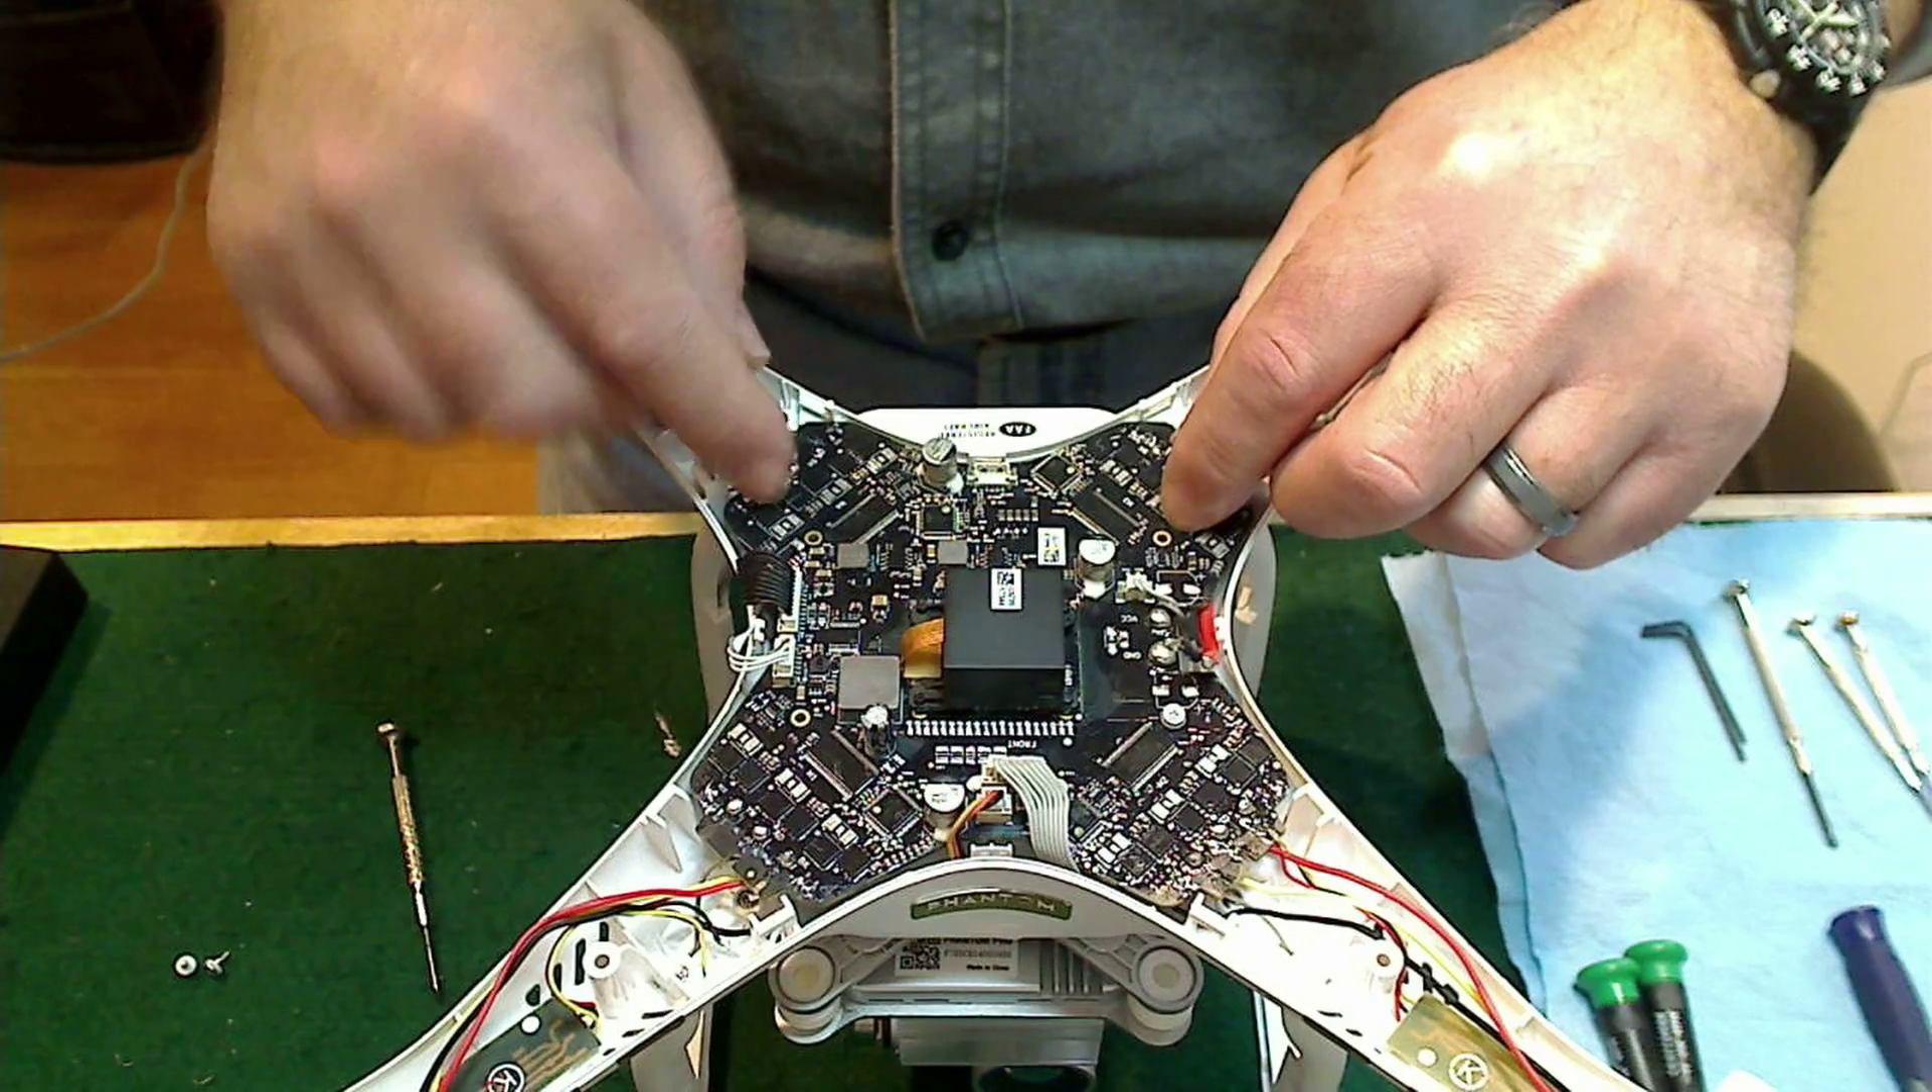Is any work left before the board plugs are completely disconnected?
Yes.